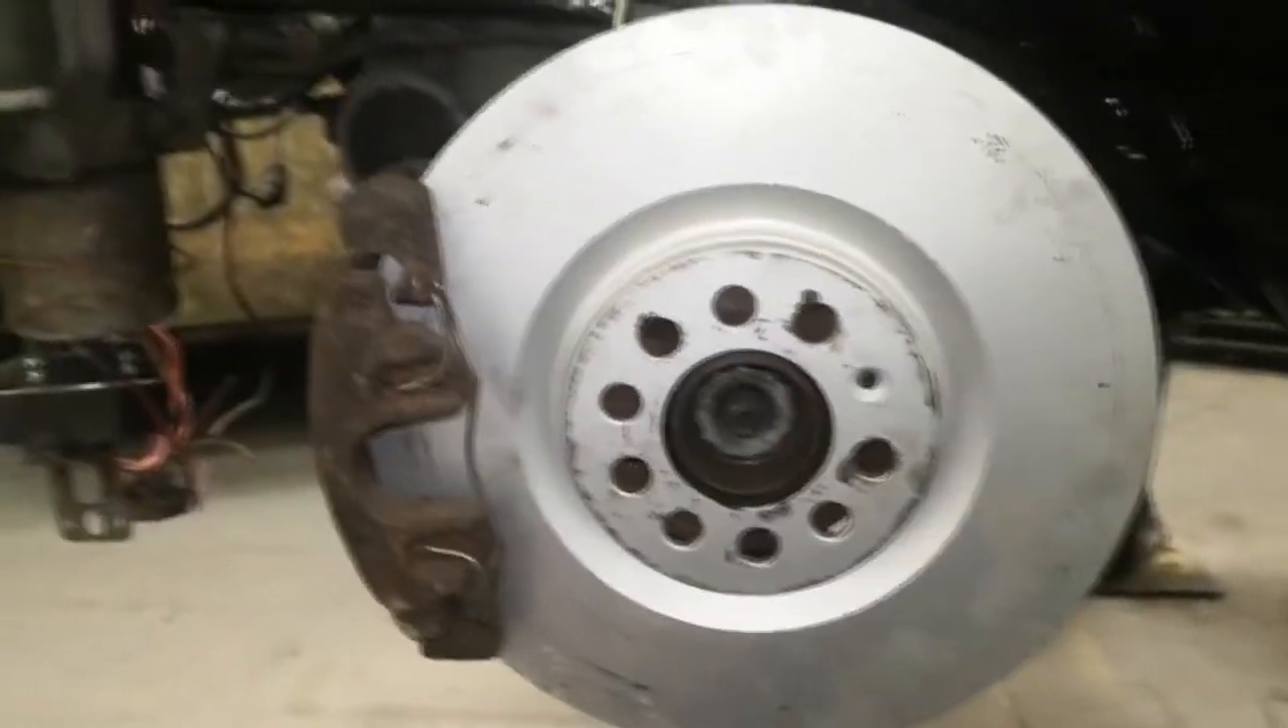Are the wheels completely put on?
No.